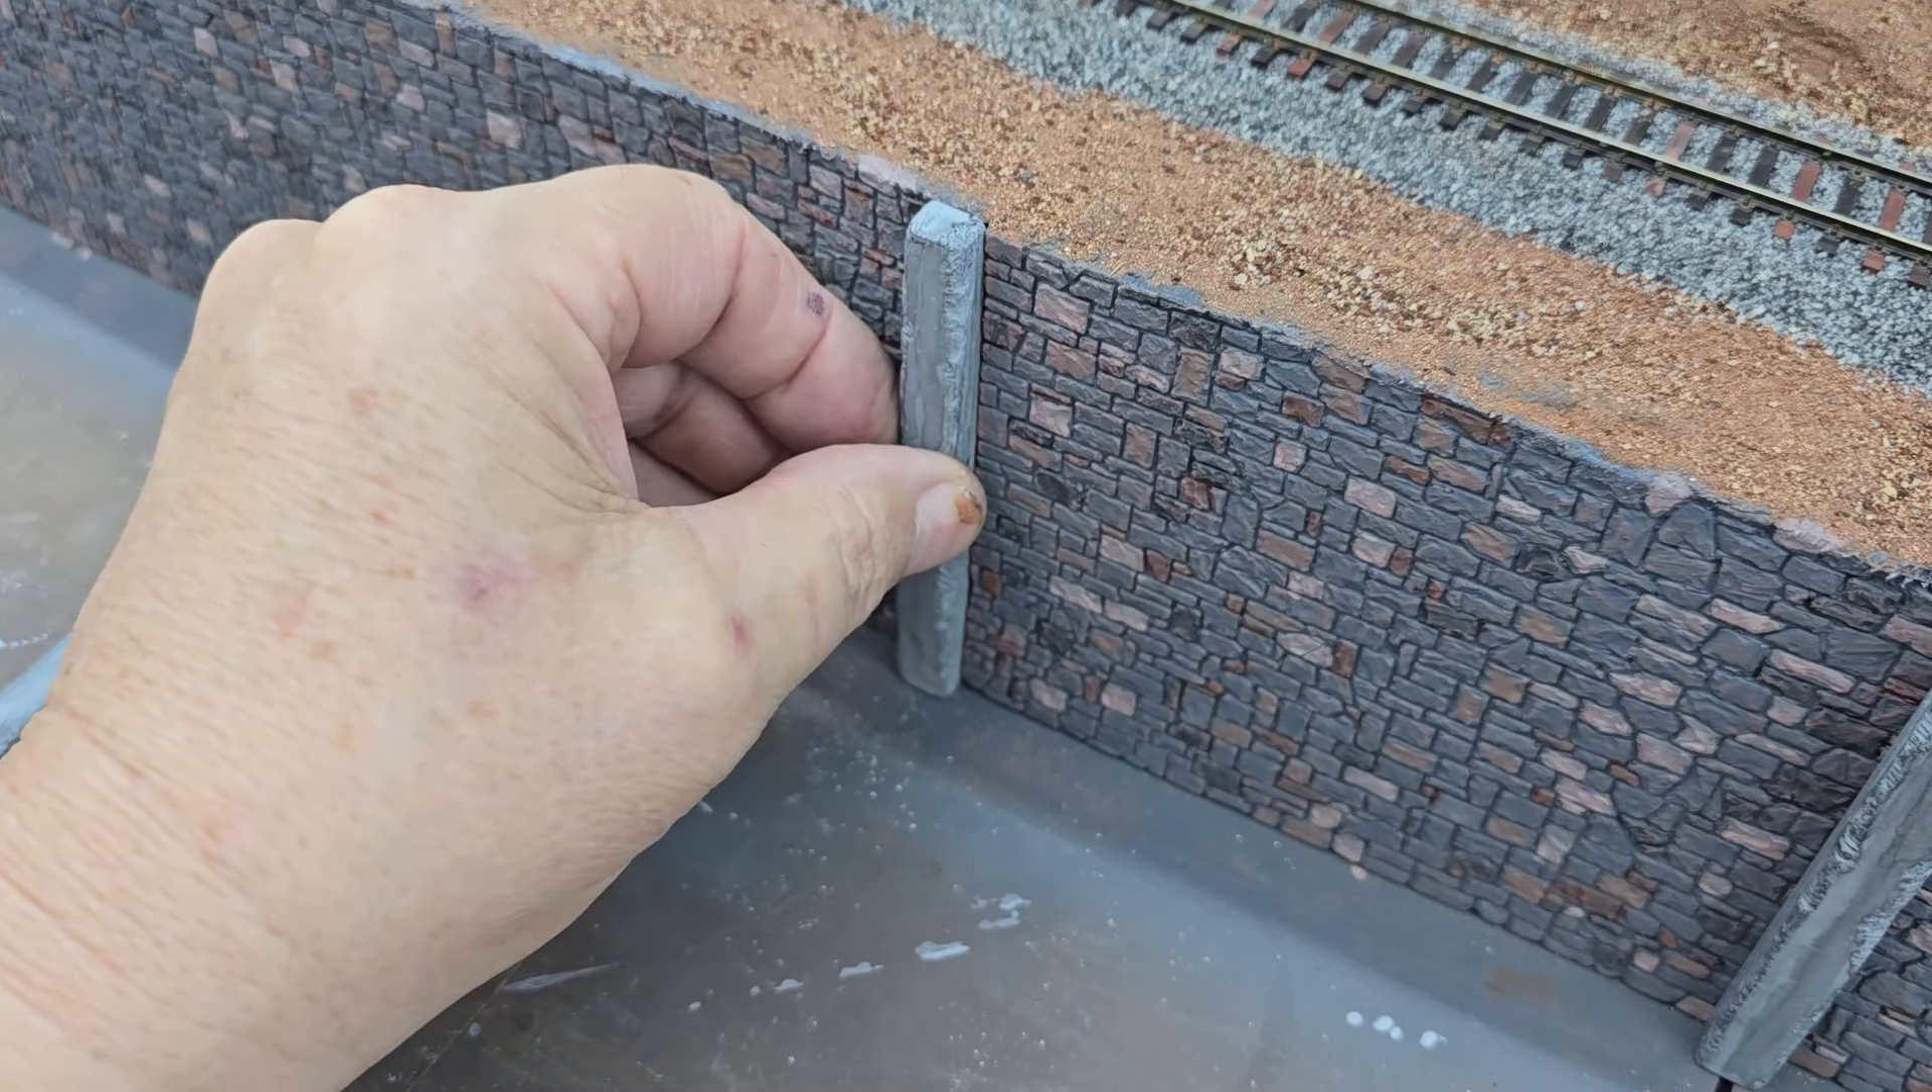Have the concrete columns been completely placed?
No.